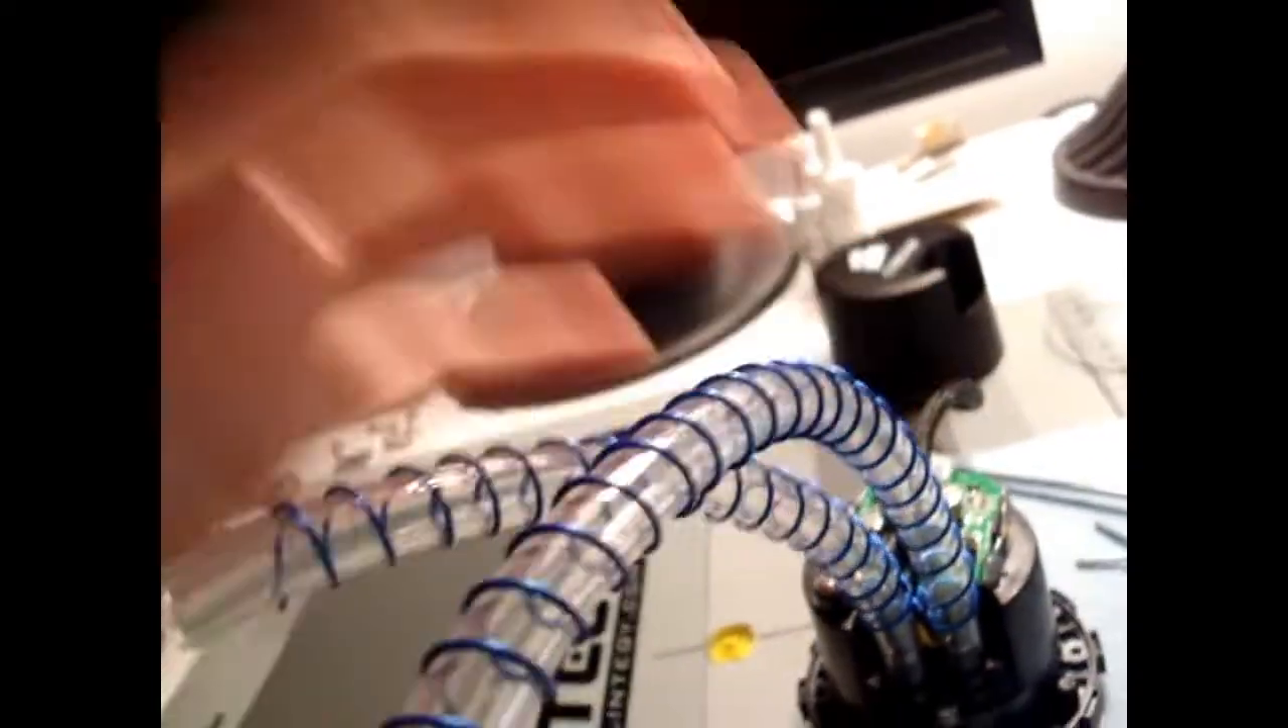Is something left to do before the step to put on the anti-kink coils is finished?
No.